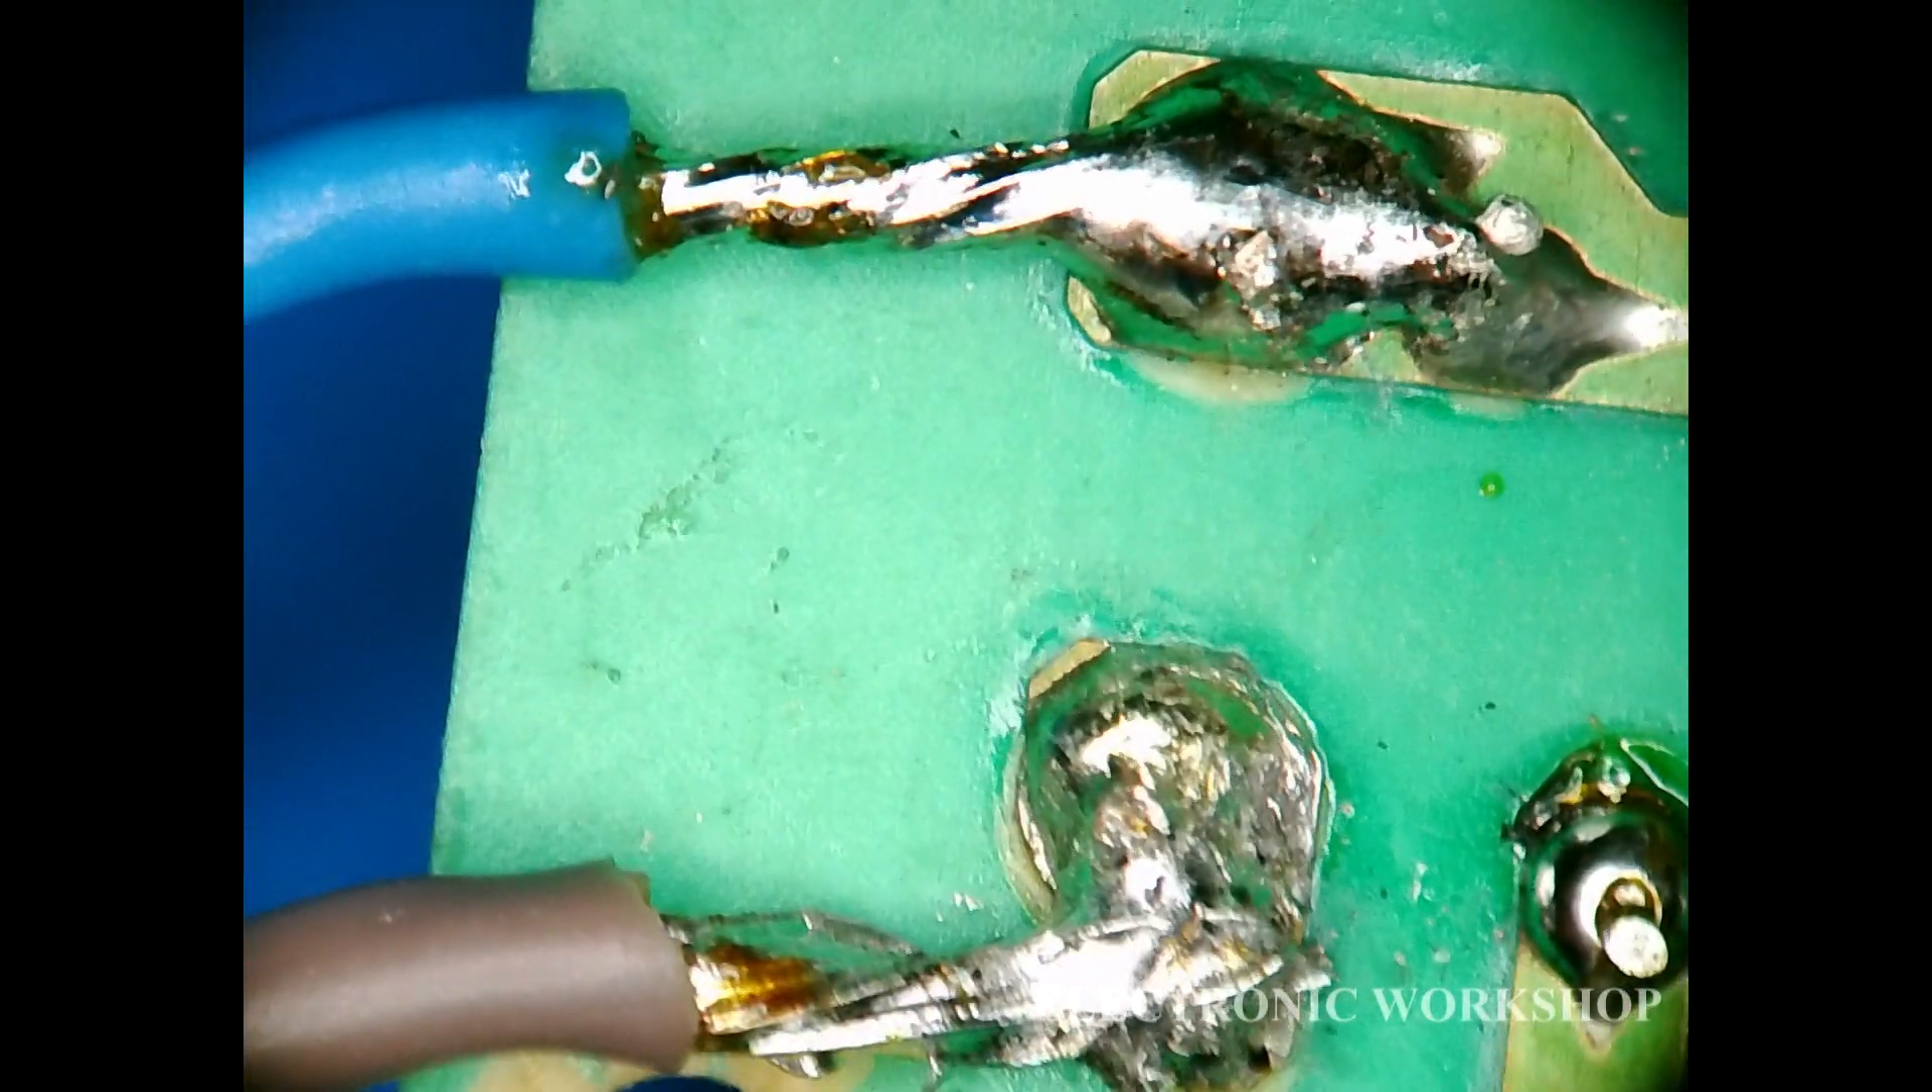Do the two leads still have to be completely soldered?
No.